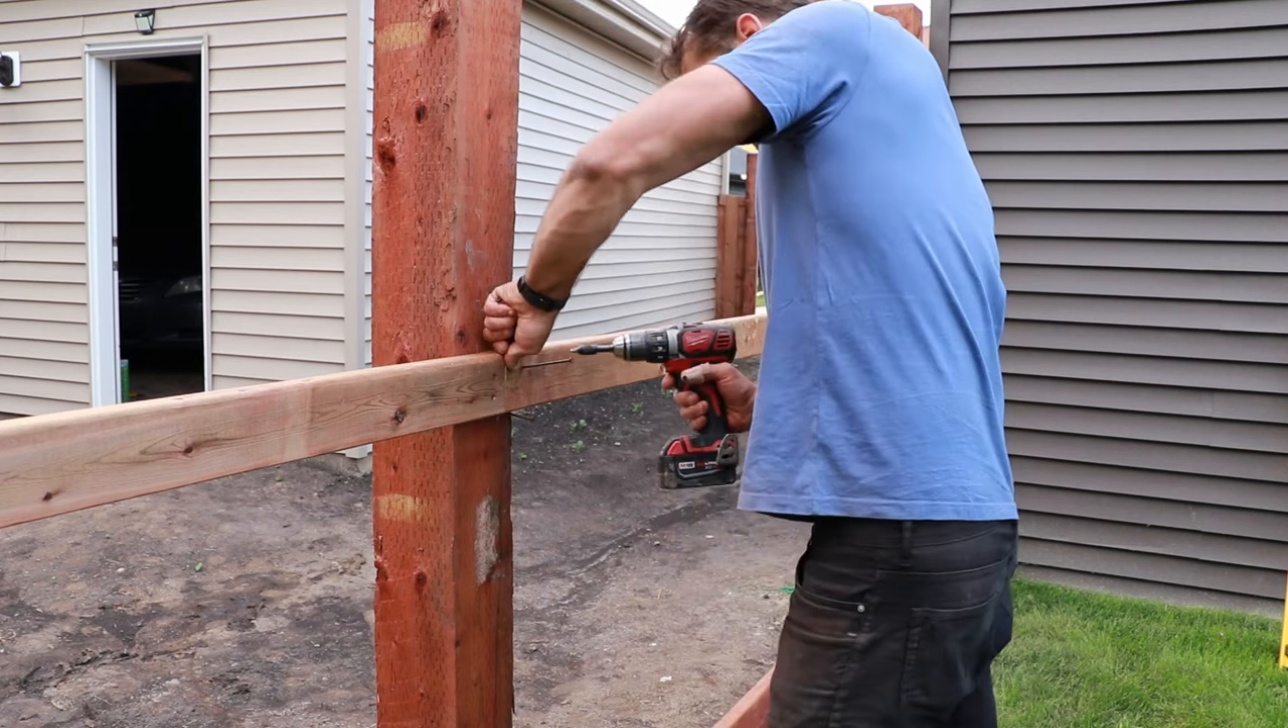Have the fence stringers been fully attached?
No.